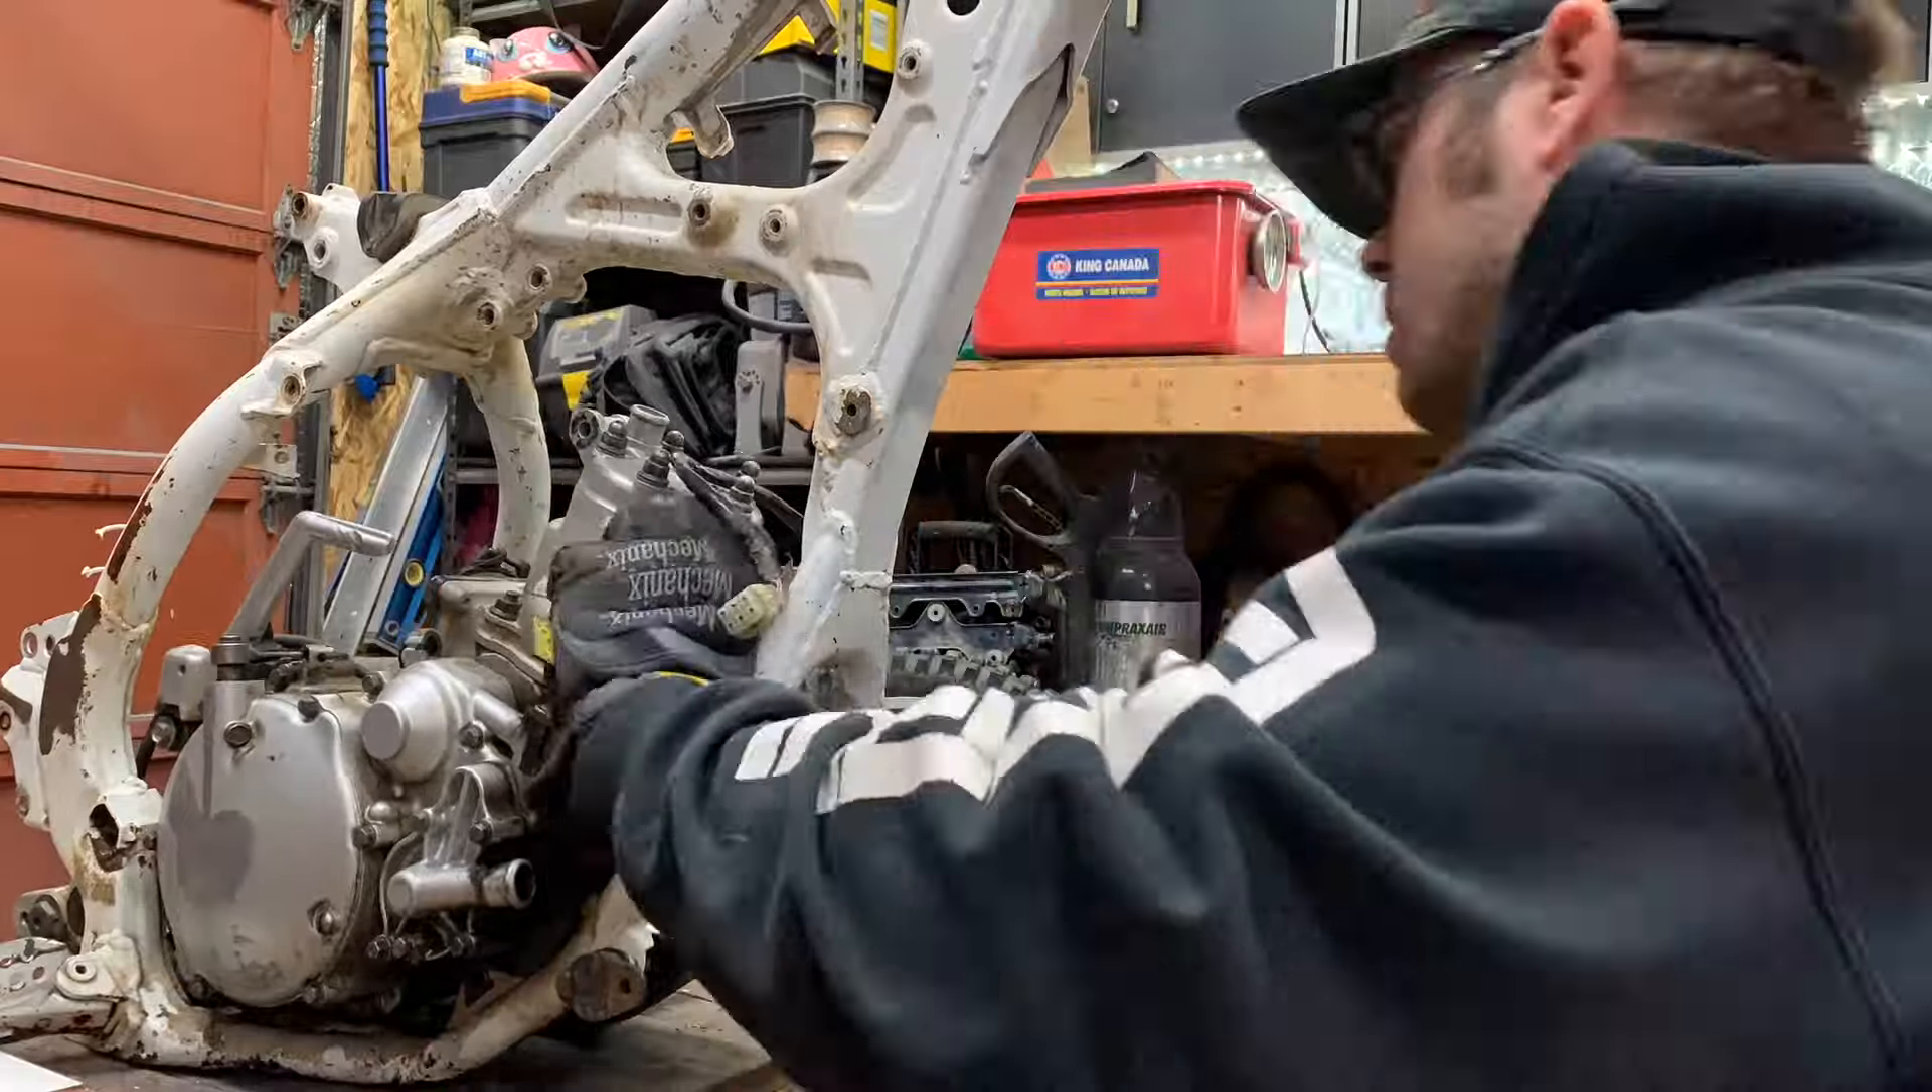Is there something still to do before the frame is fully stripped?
Yes.